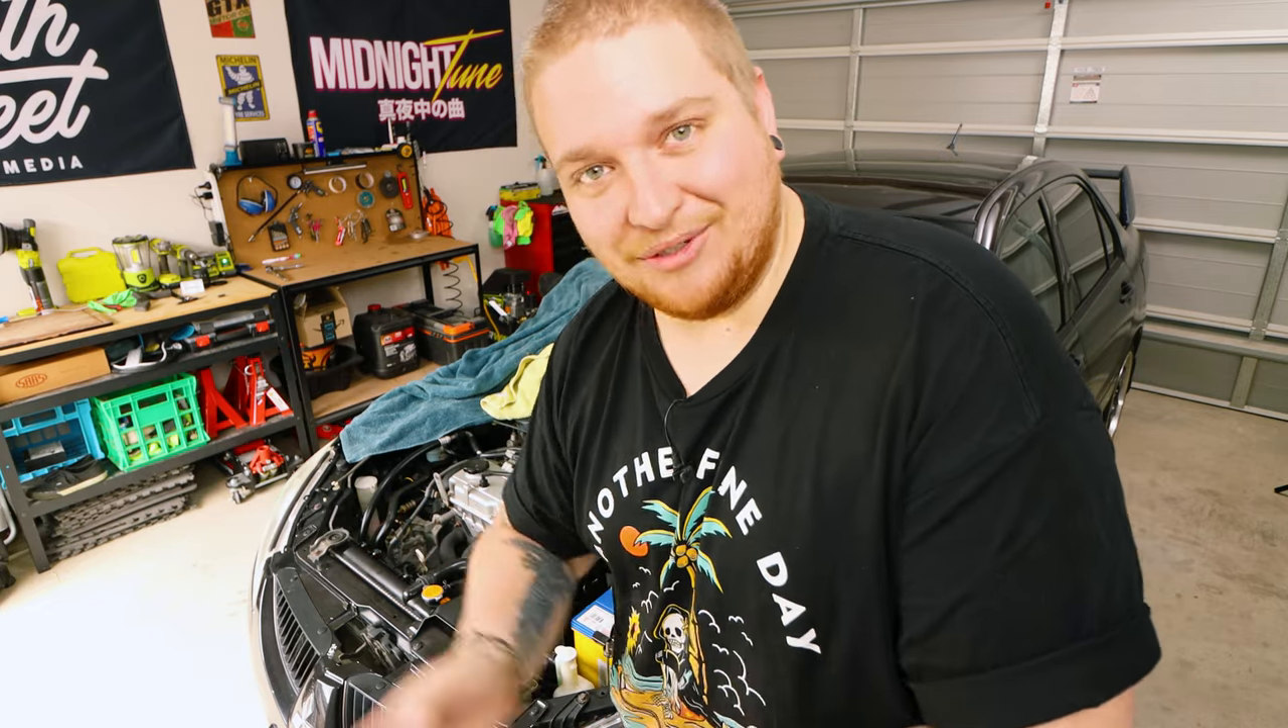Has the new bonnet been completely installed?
No.